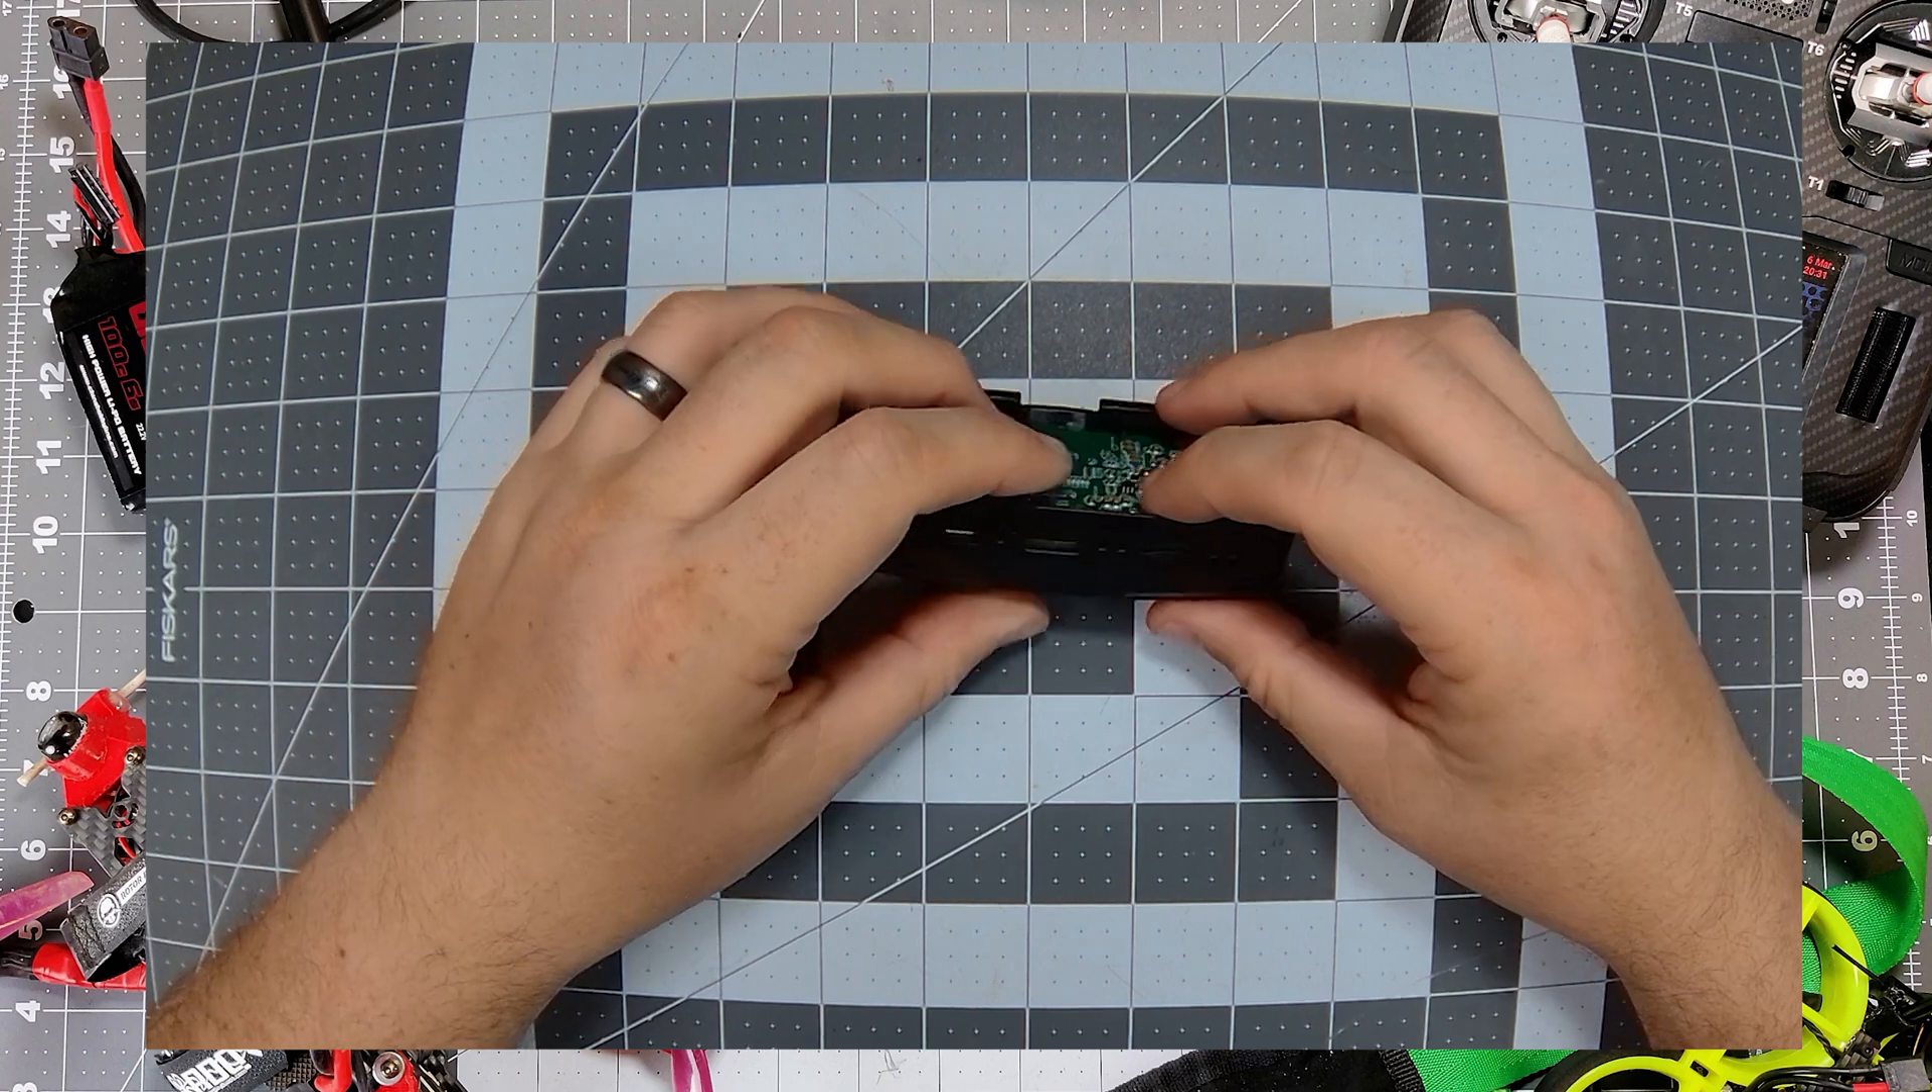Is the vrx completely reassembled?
No.